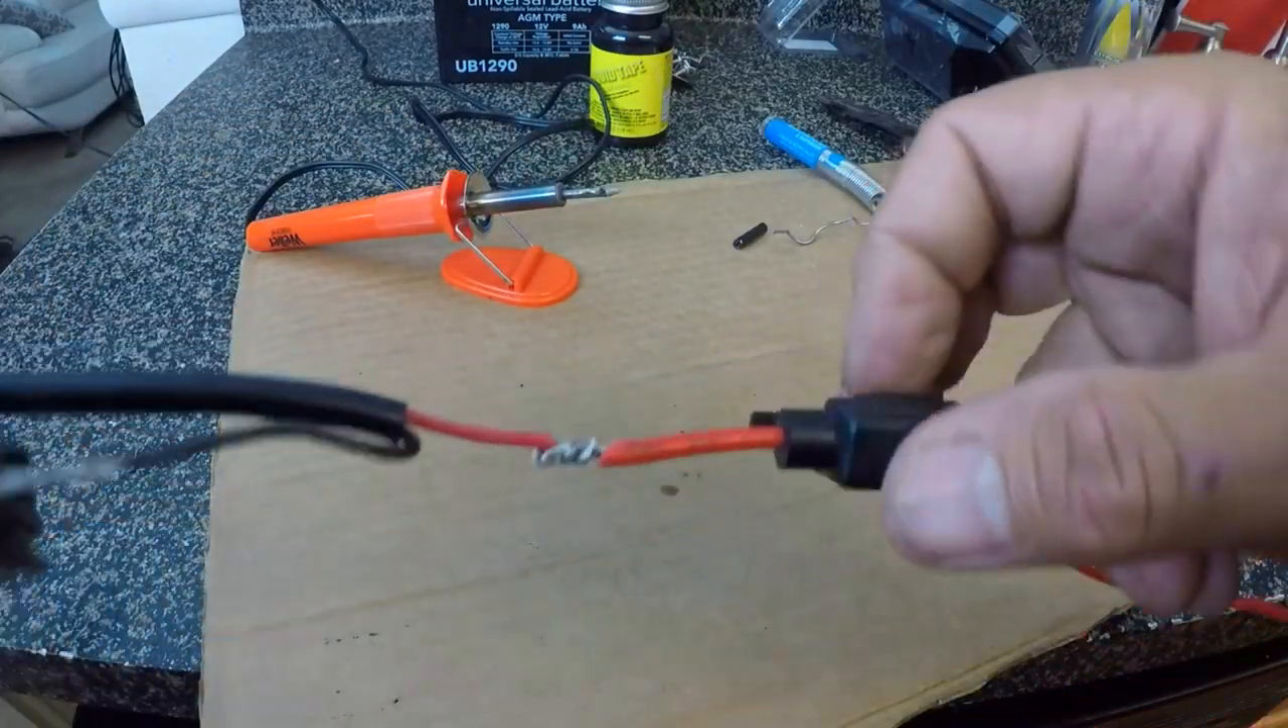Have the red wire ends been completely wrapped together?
Yes.